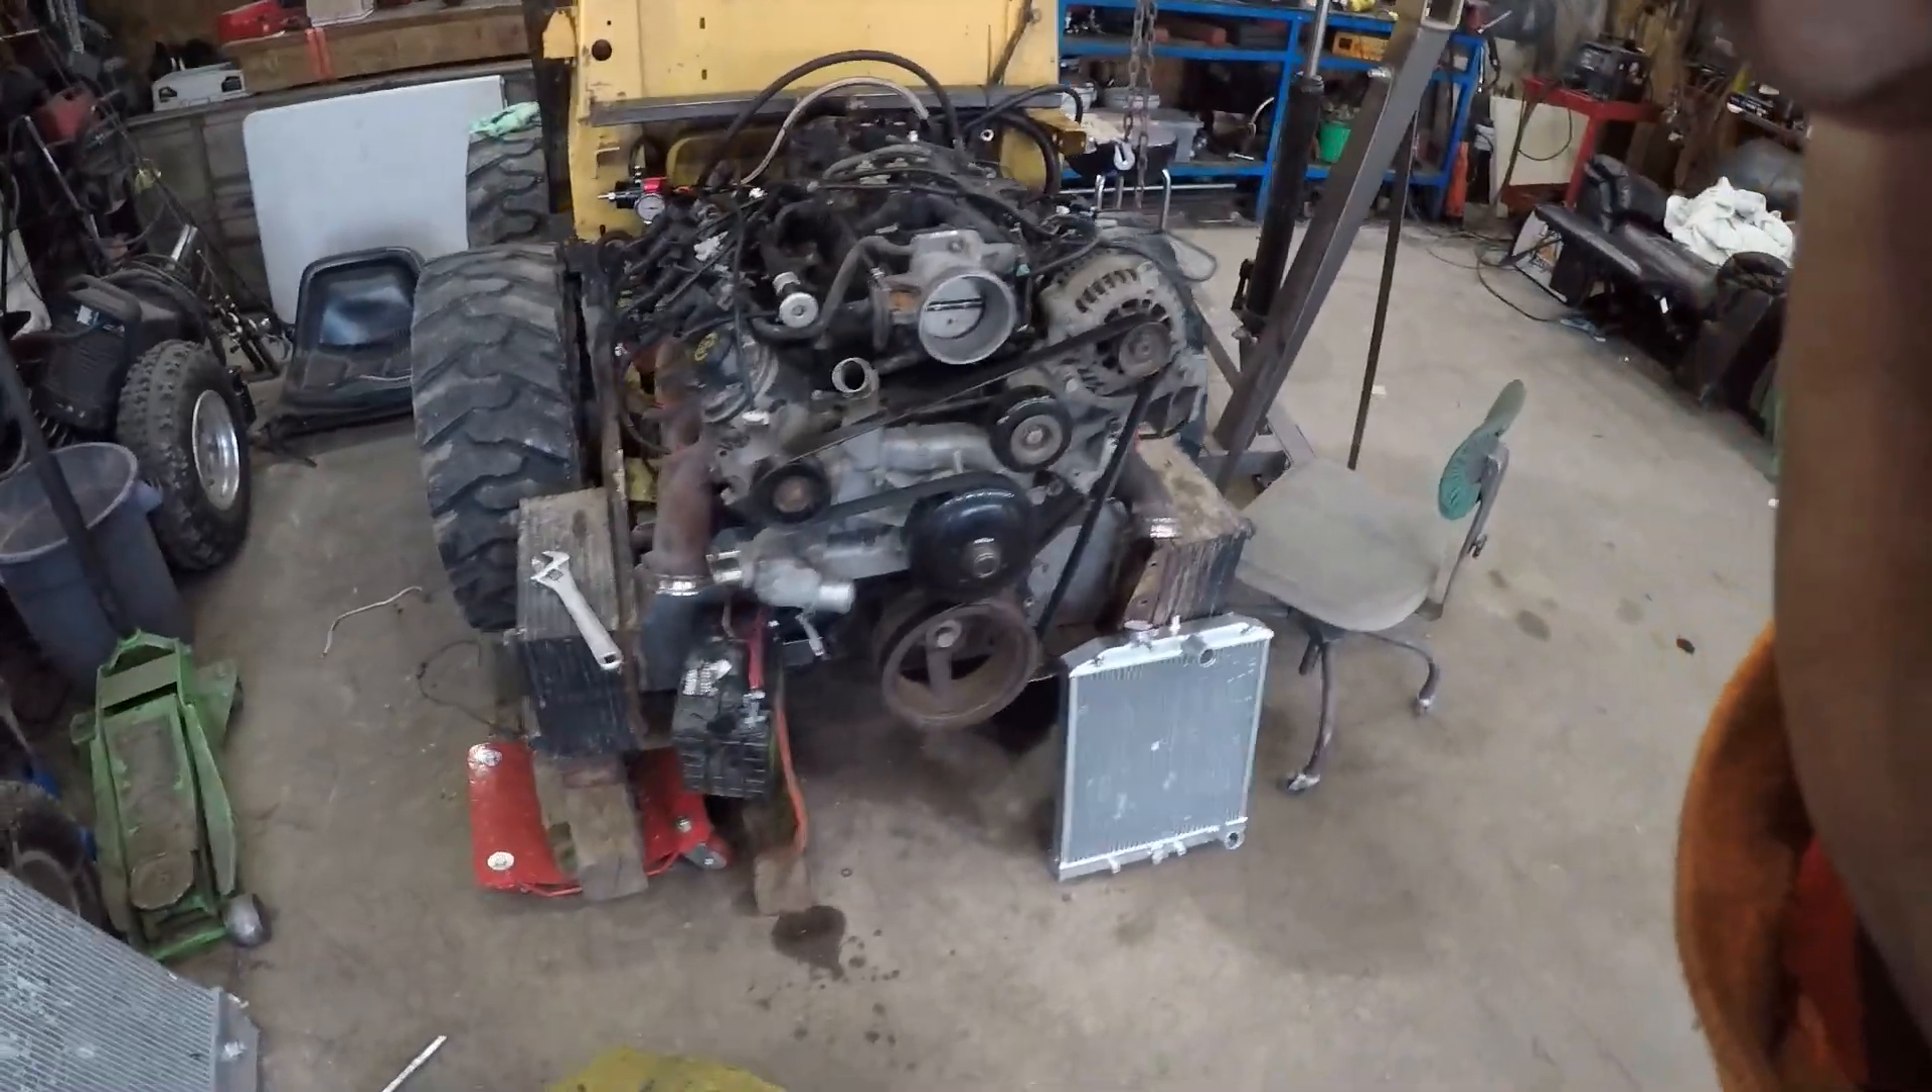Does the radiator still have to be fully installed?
Yes.